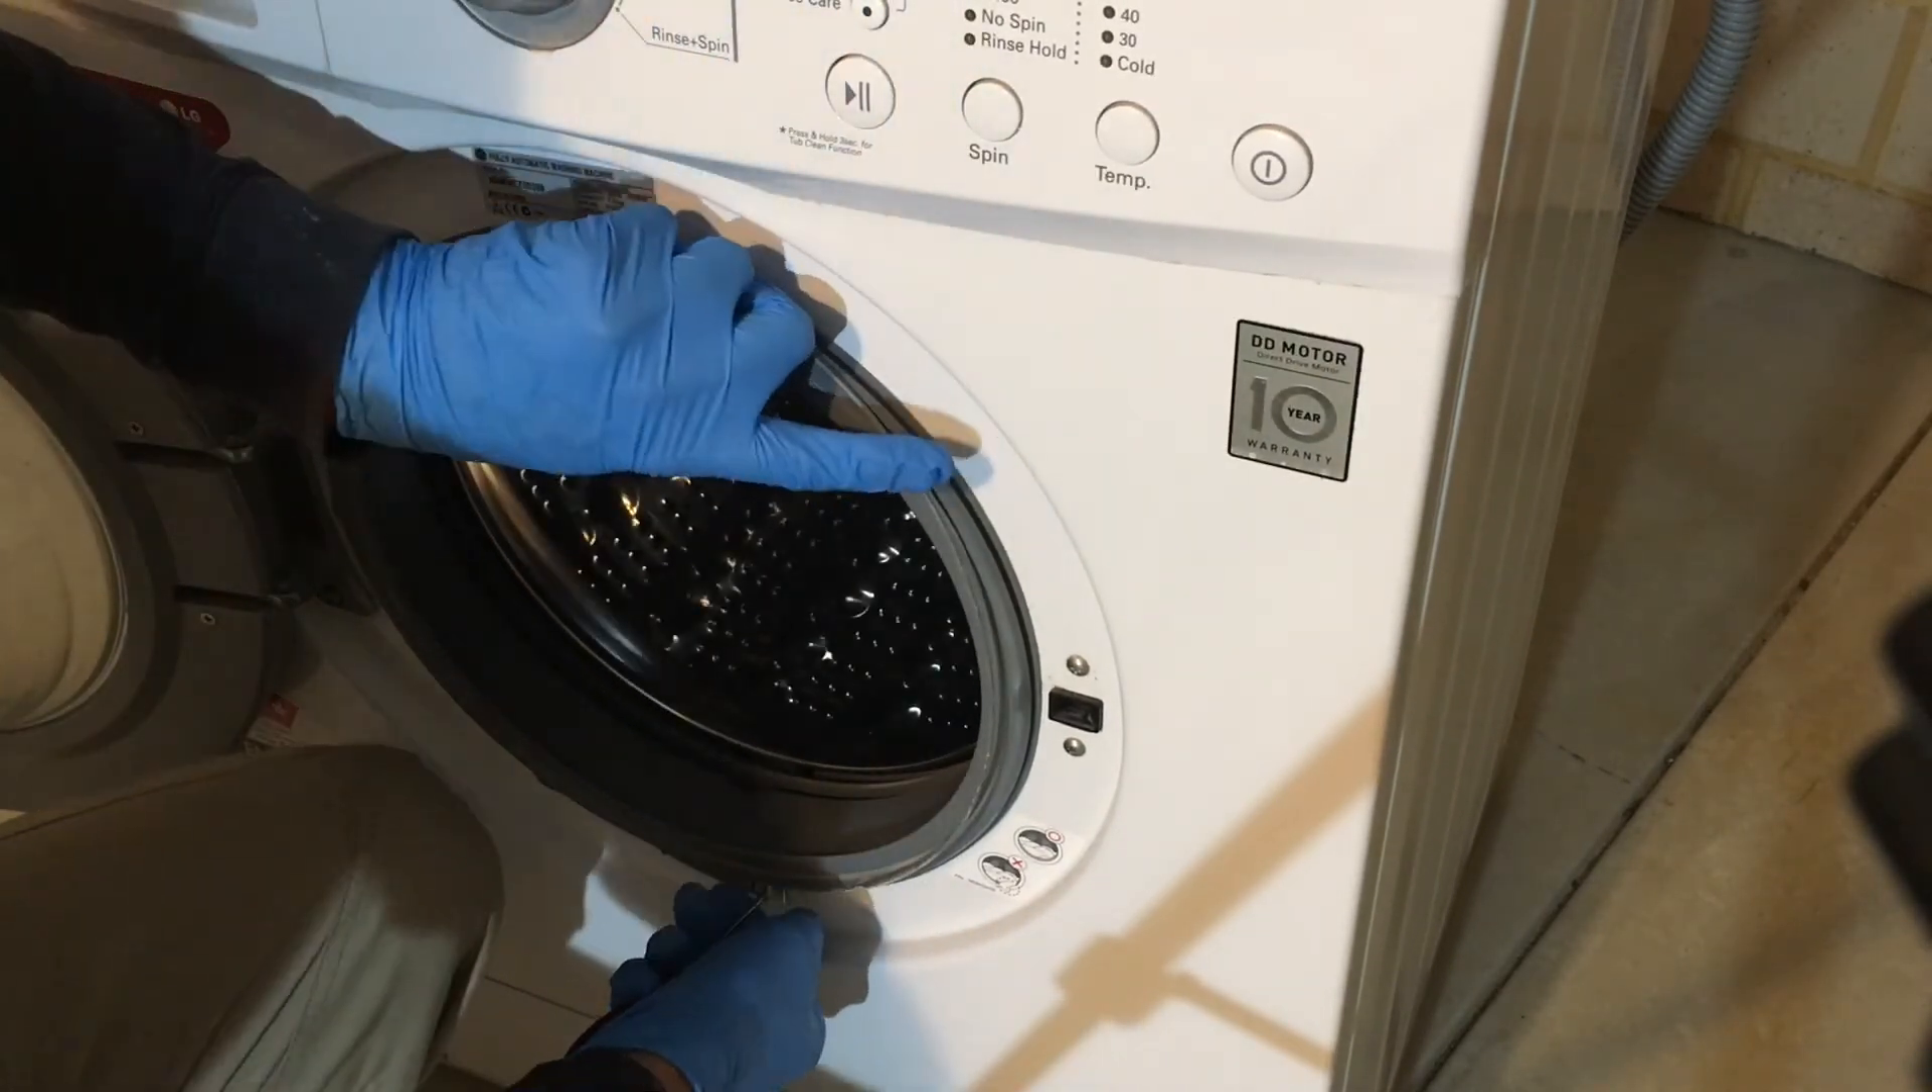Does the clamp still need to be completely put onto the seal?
Yes.